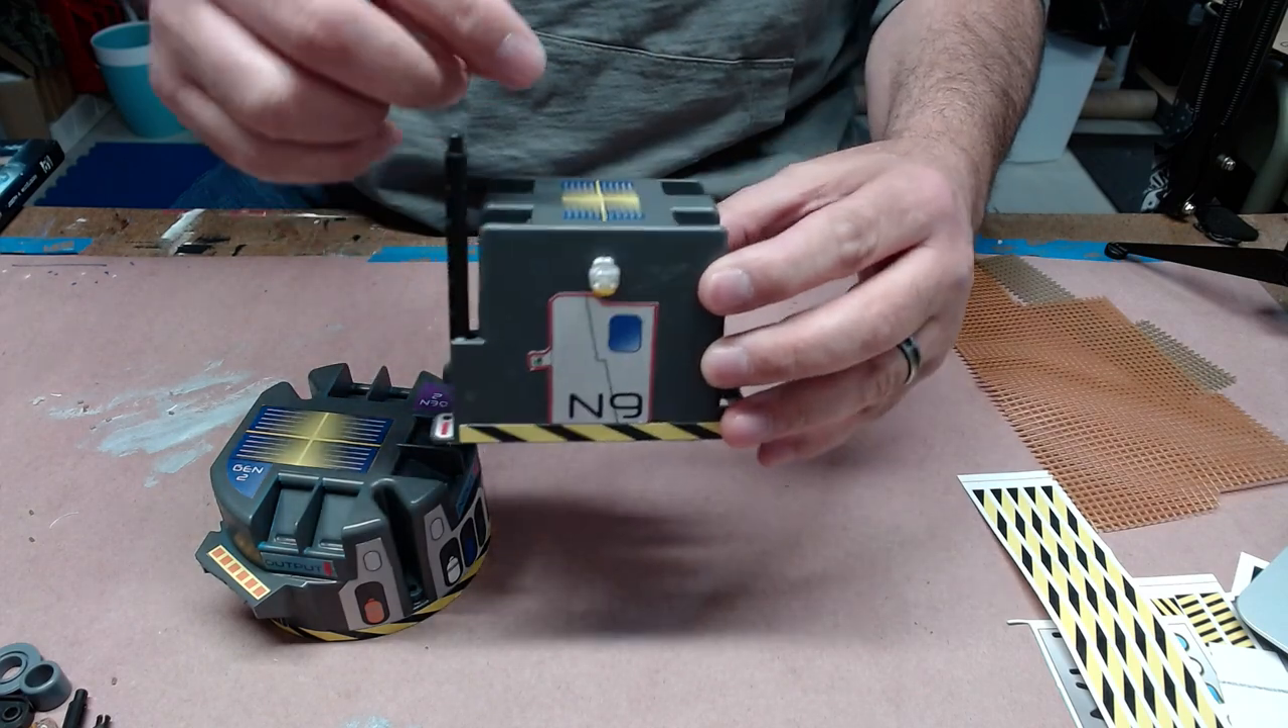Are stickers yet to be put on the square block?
No.